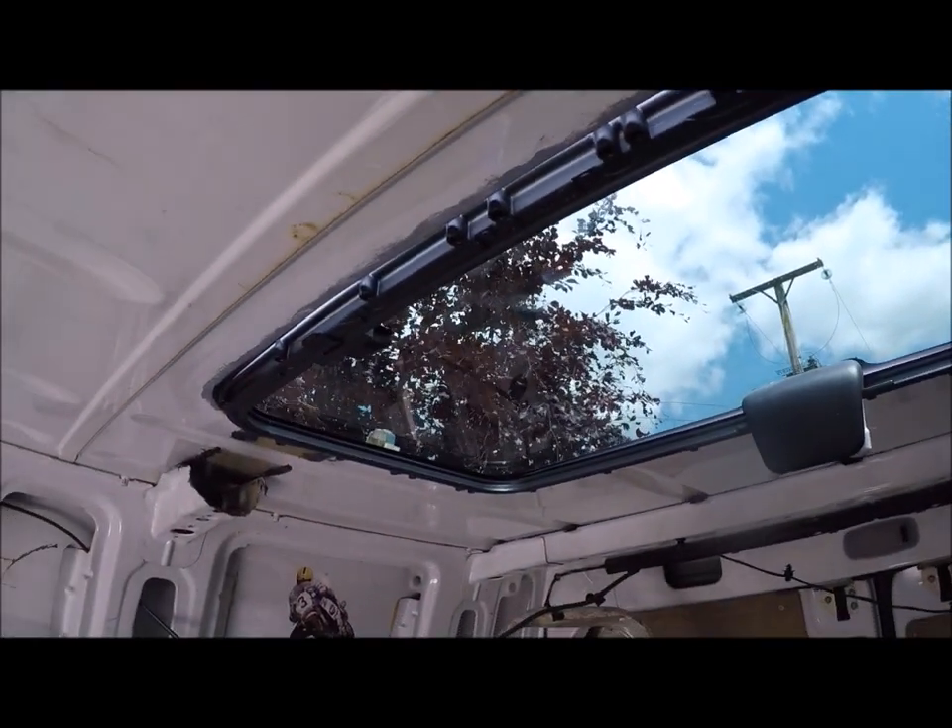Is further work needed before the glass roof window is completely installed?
No.